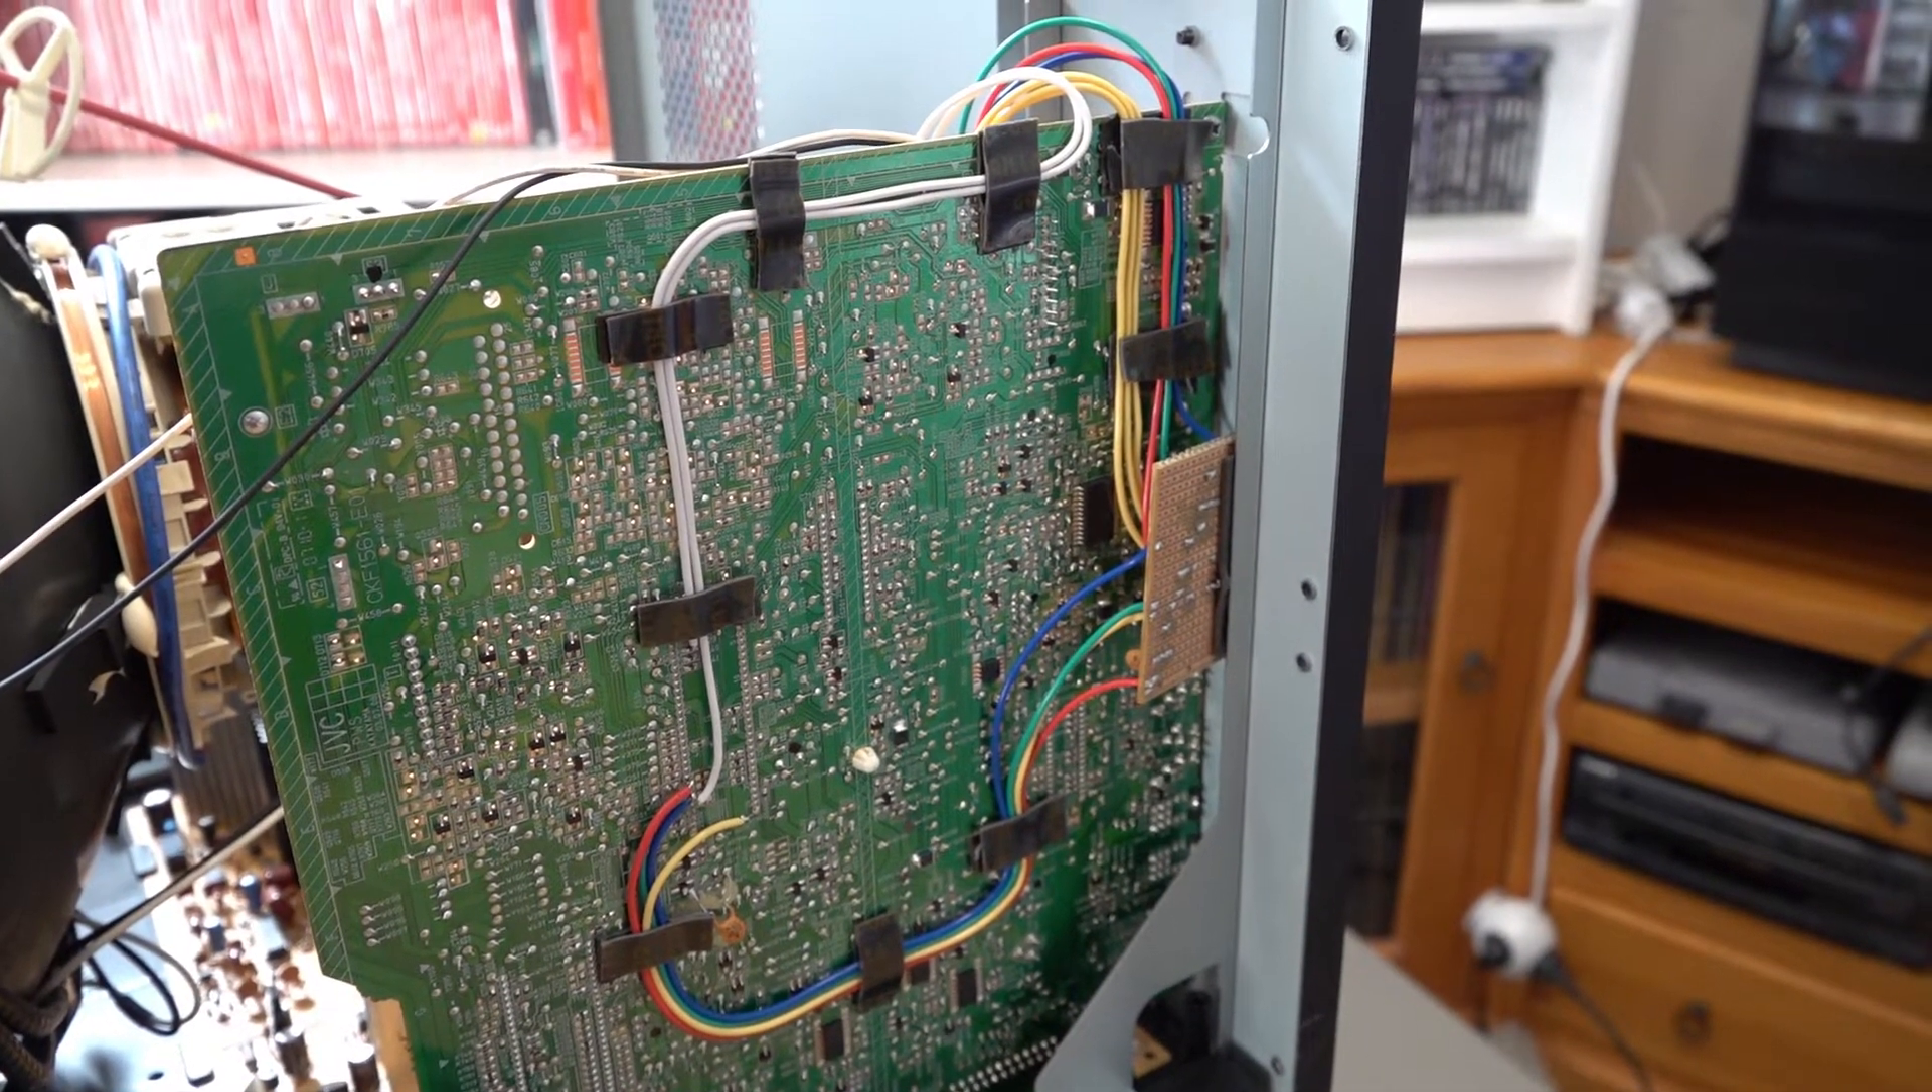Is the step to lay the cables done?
Yes.